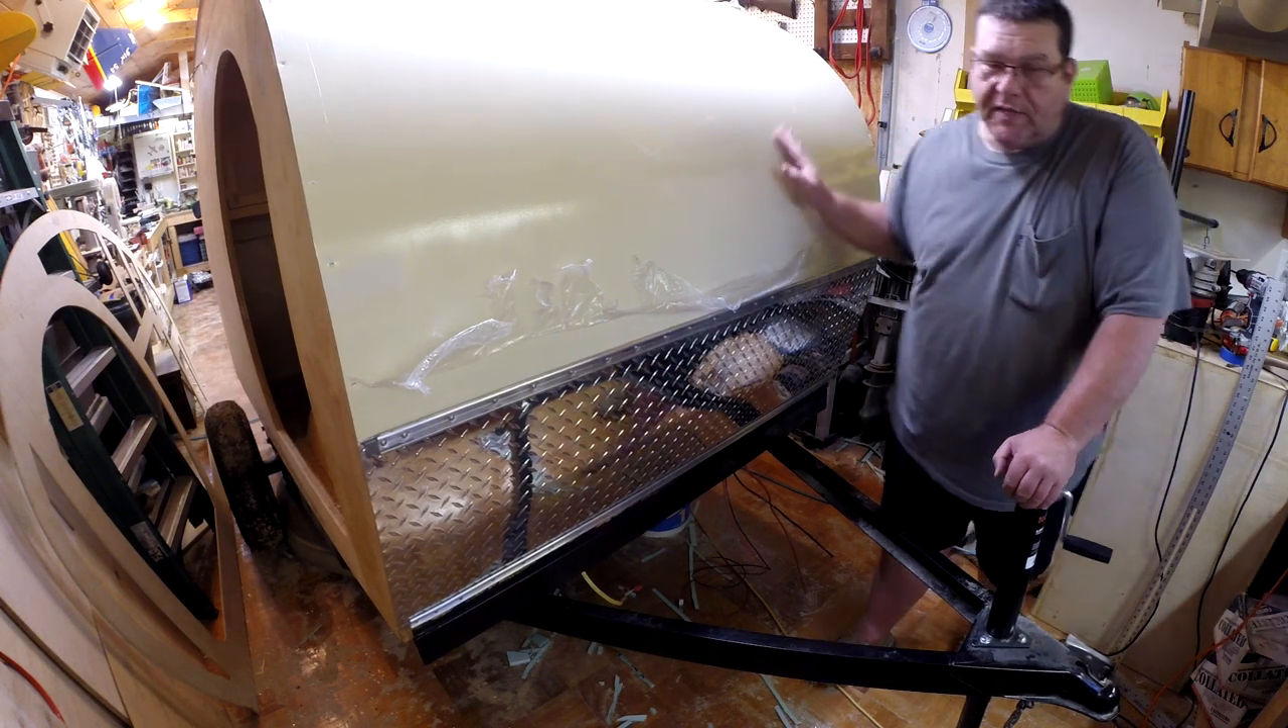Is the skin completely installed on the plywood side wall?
No.